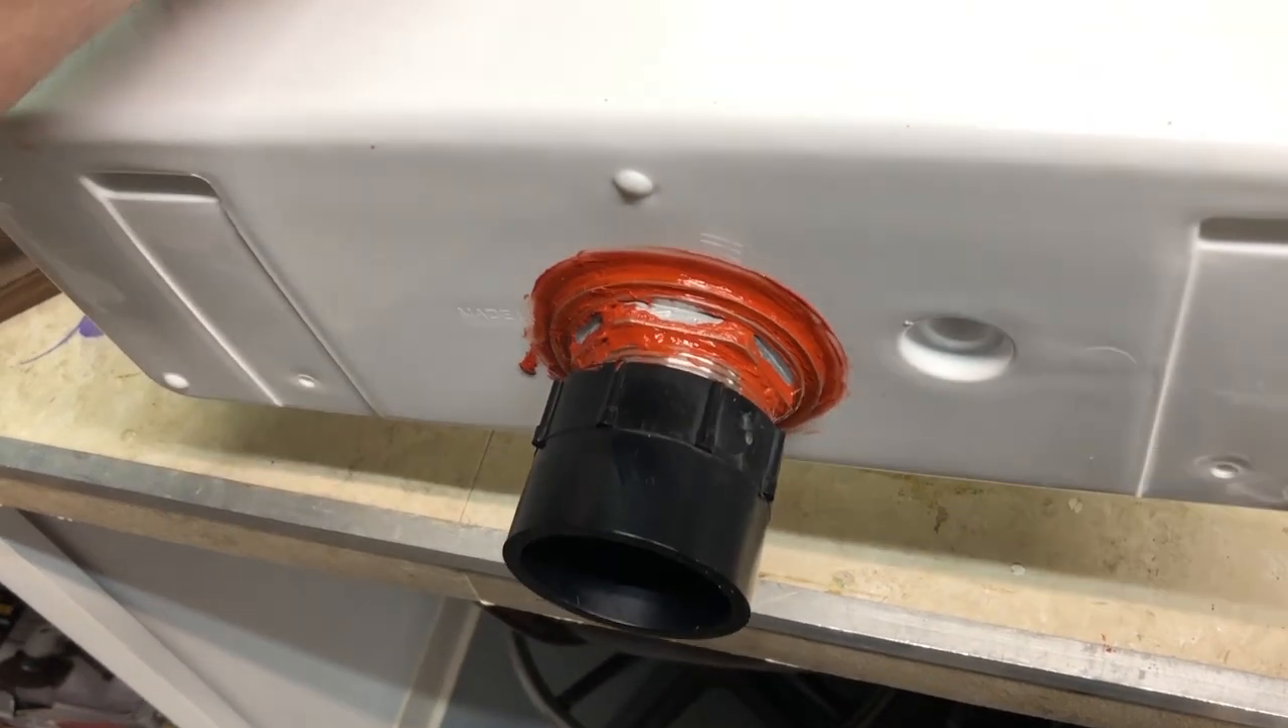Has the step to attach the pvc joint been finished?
Yes.